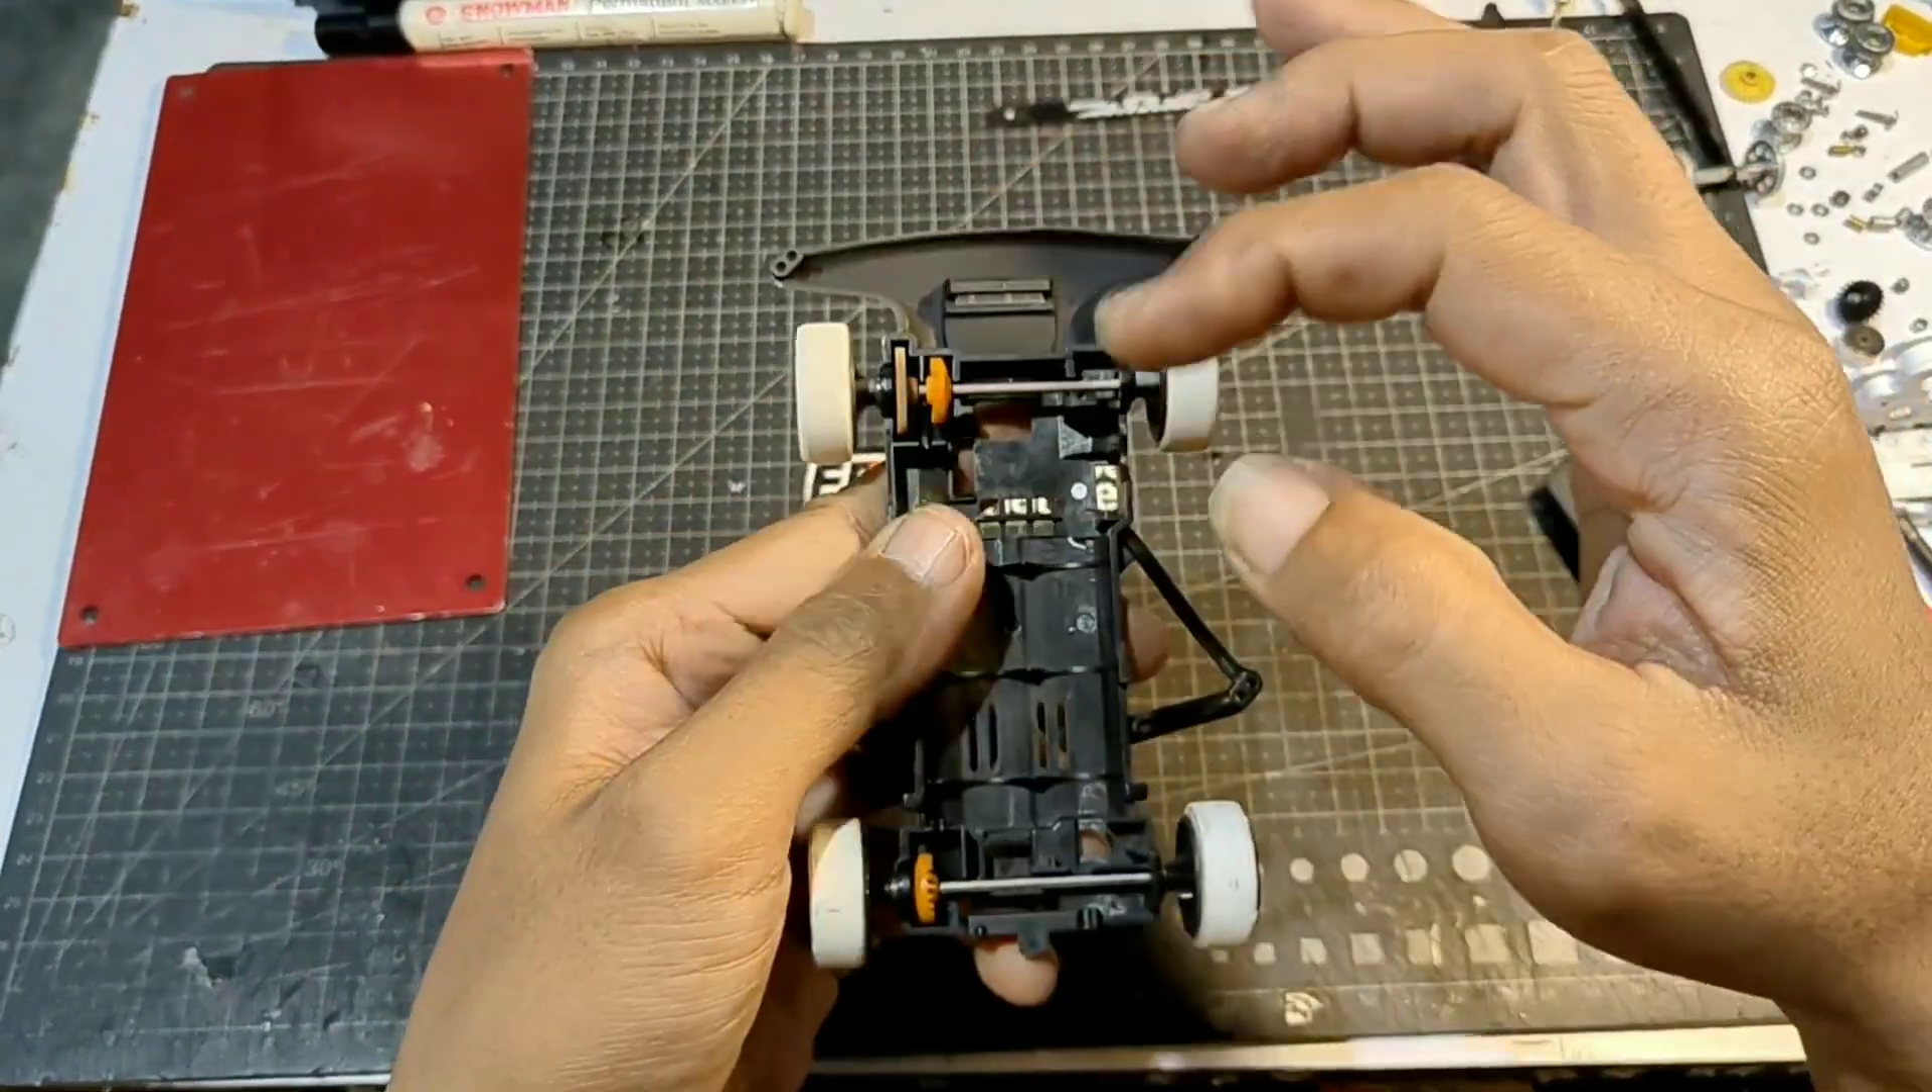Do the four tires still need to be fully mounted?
No.